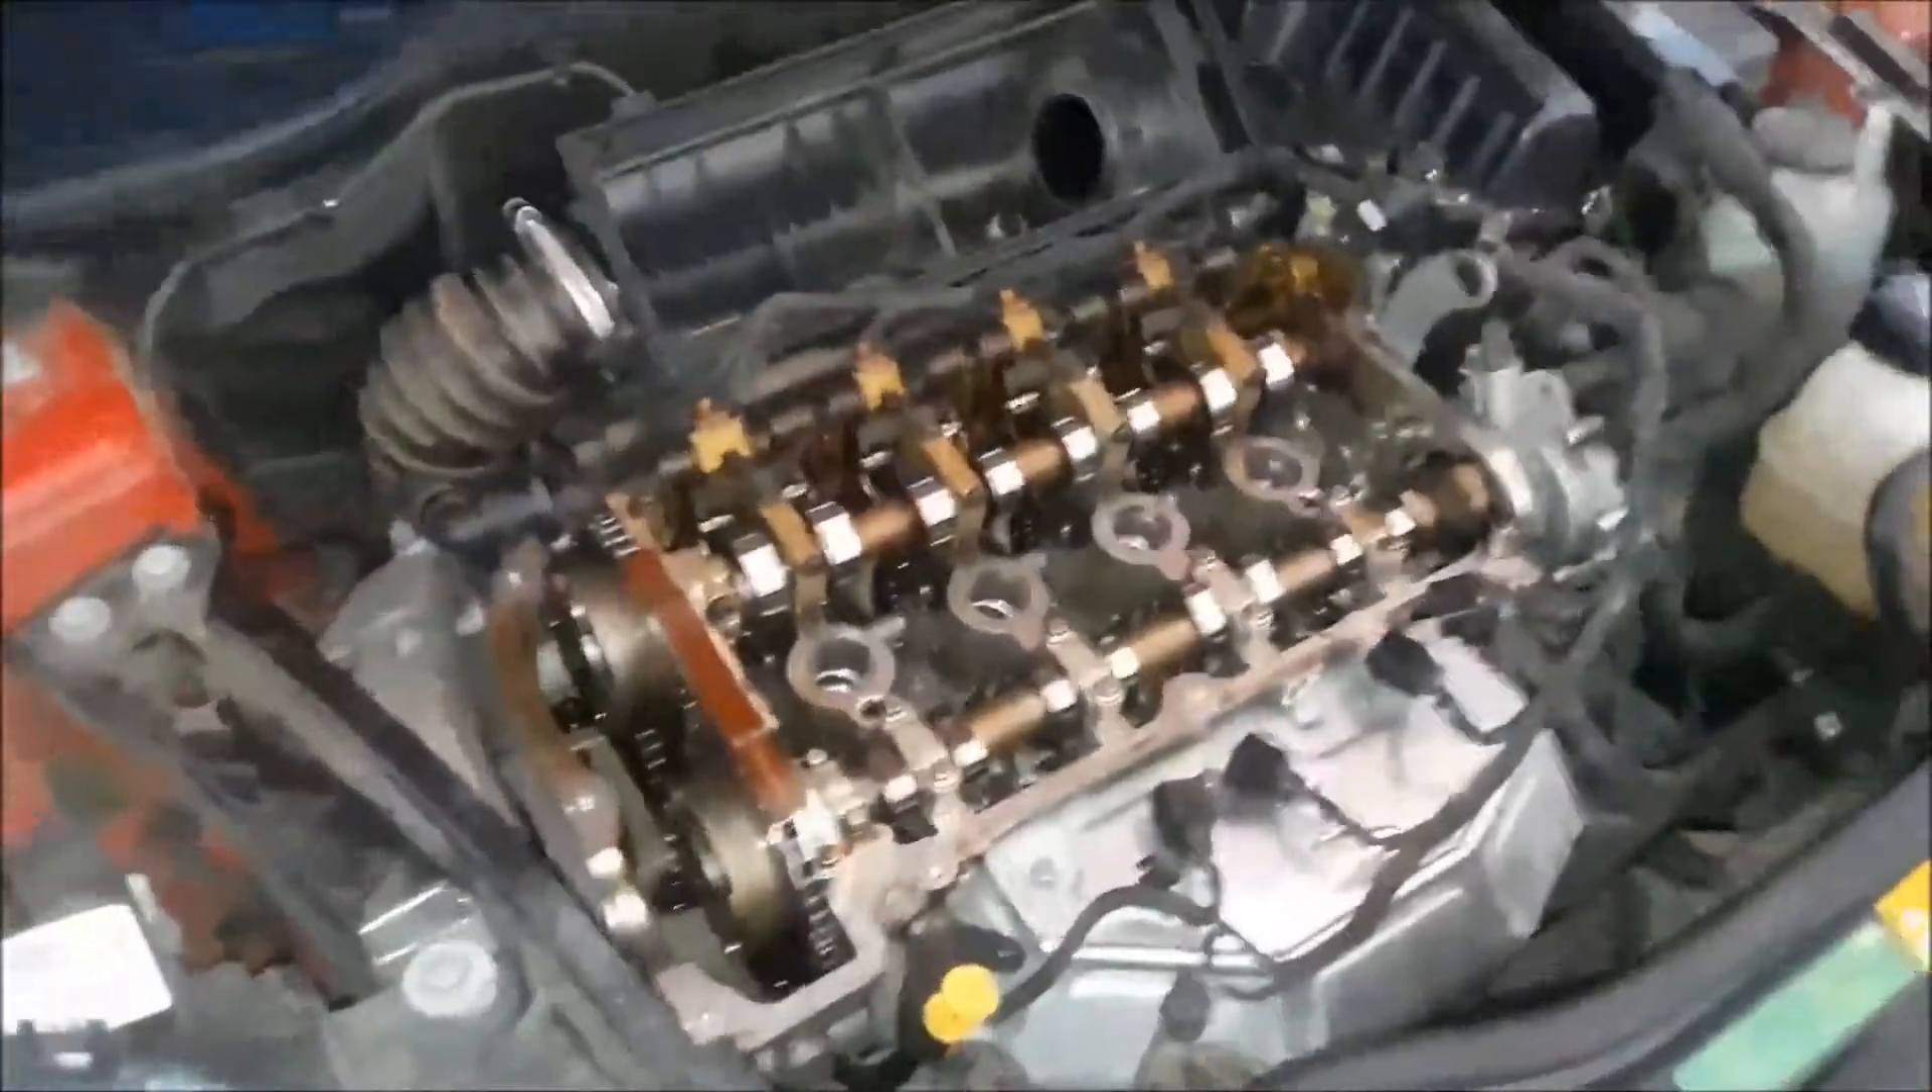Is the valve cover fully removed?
Yes.